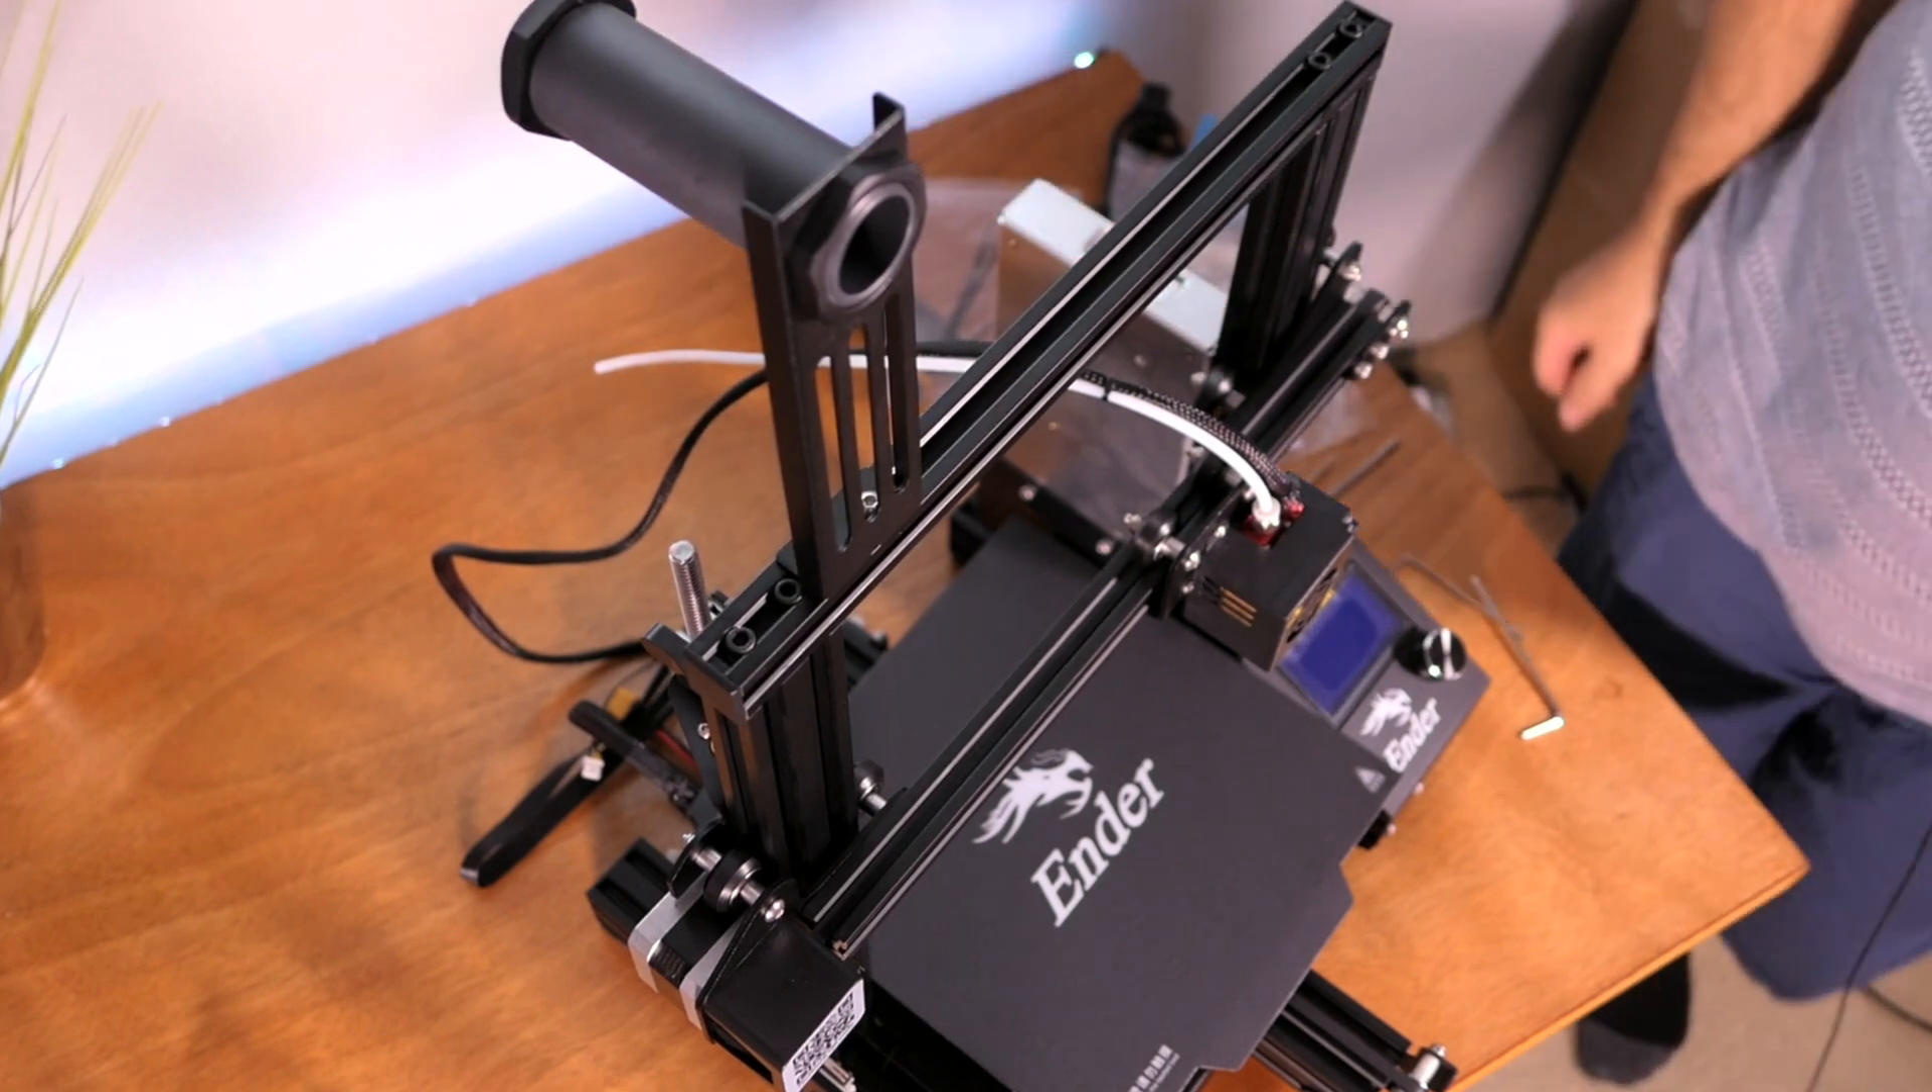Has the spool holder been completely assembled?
Yes.